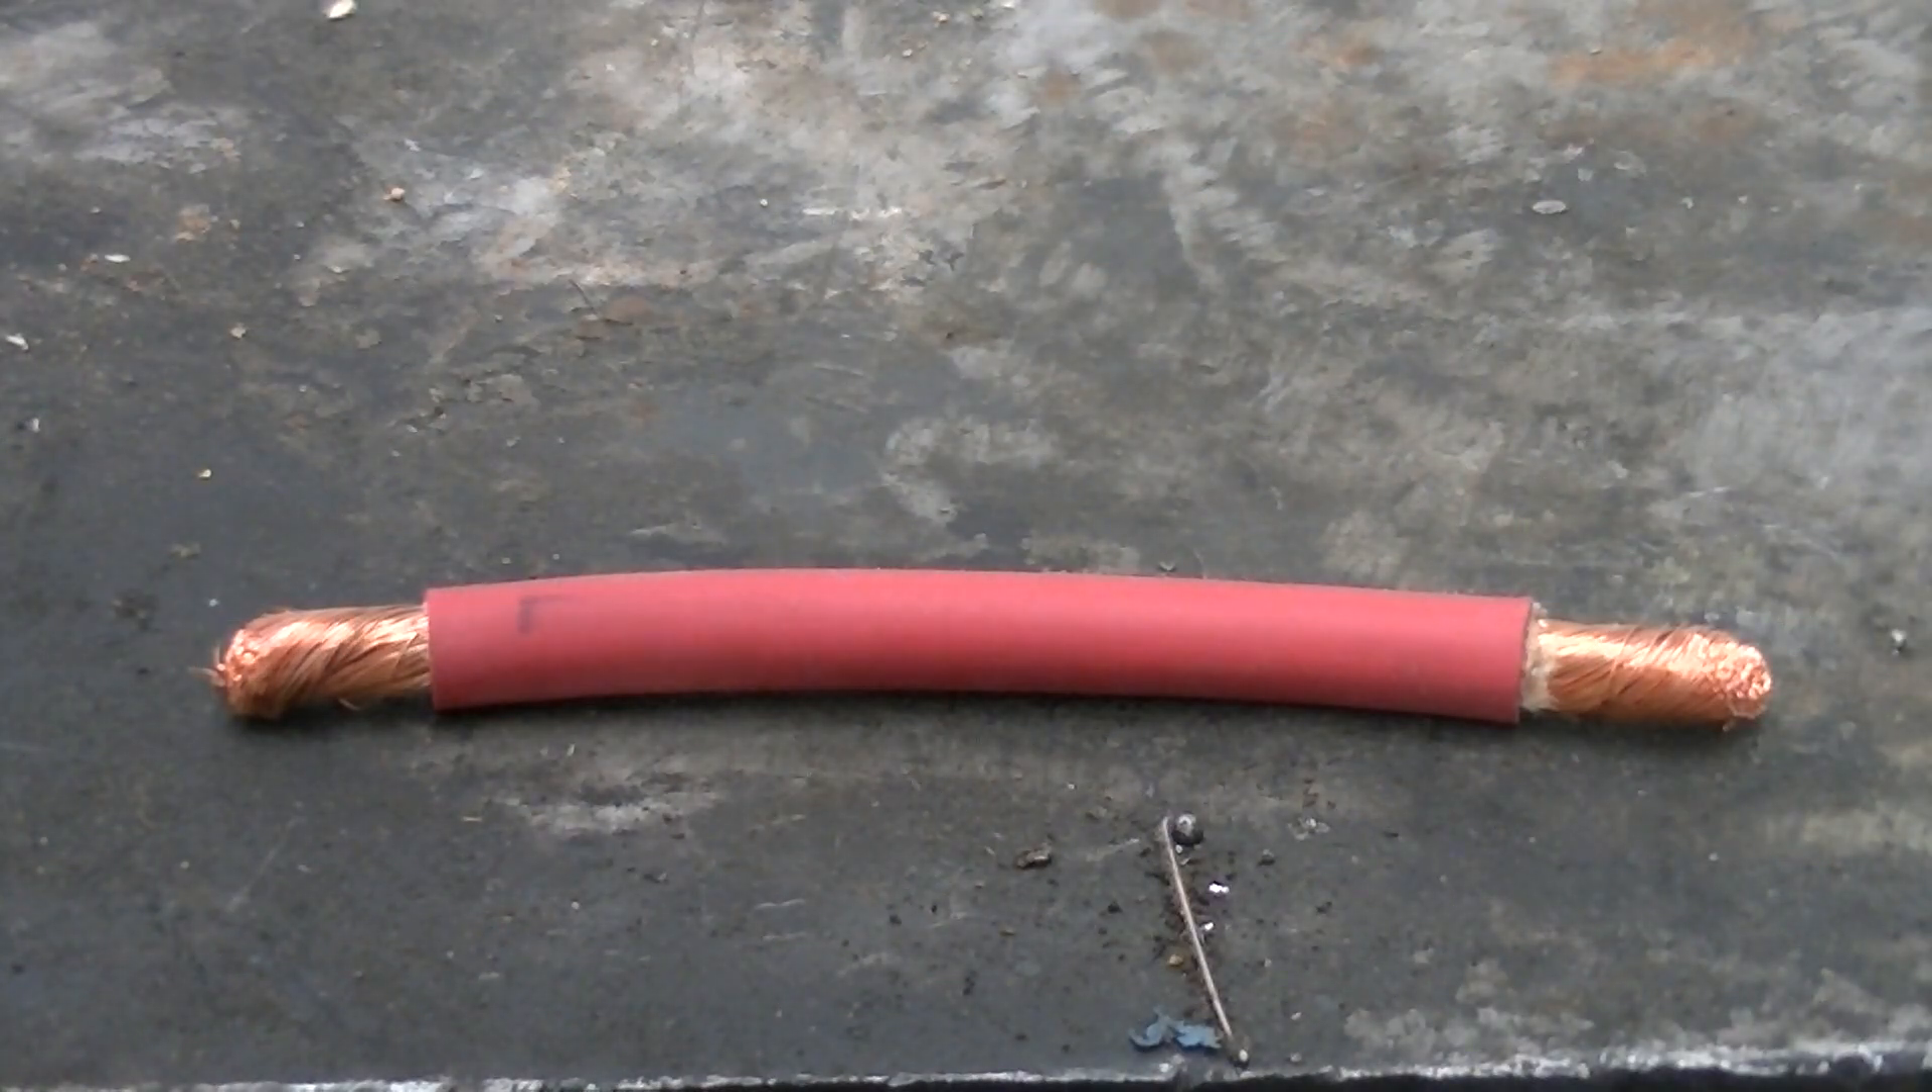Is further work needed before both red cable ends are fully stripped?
No.